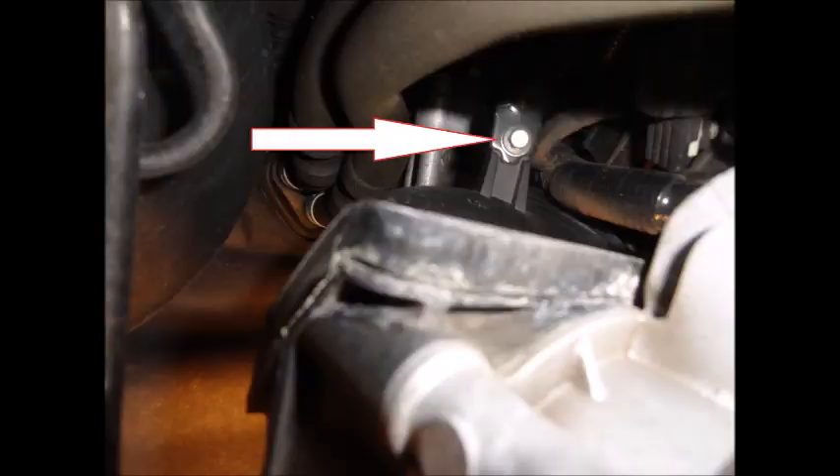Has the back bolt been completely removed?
No.